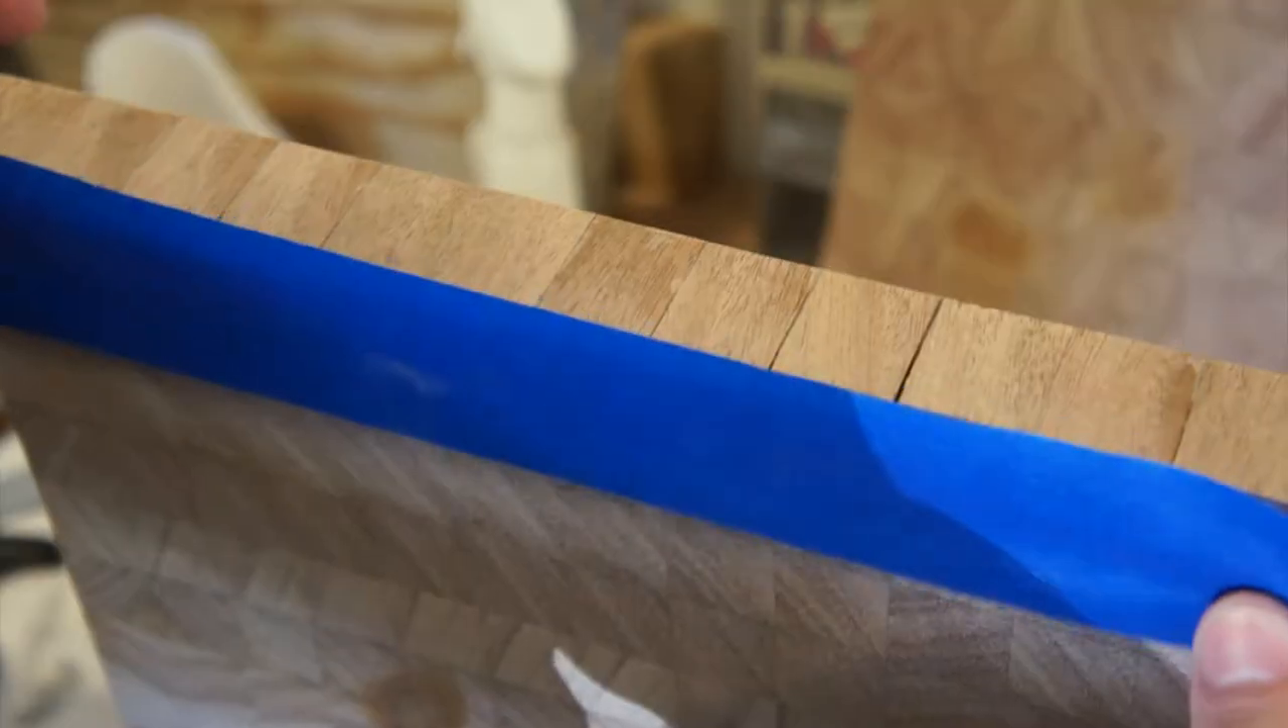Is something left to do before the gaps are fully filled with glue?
Yes.